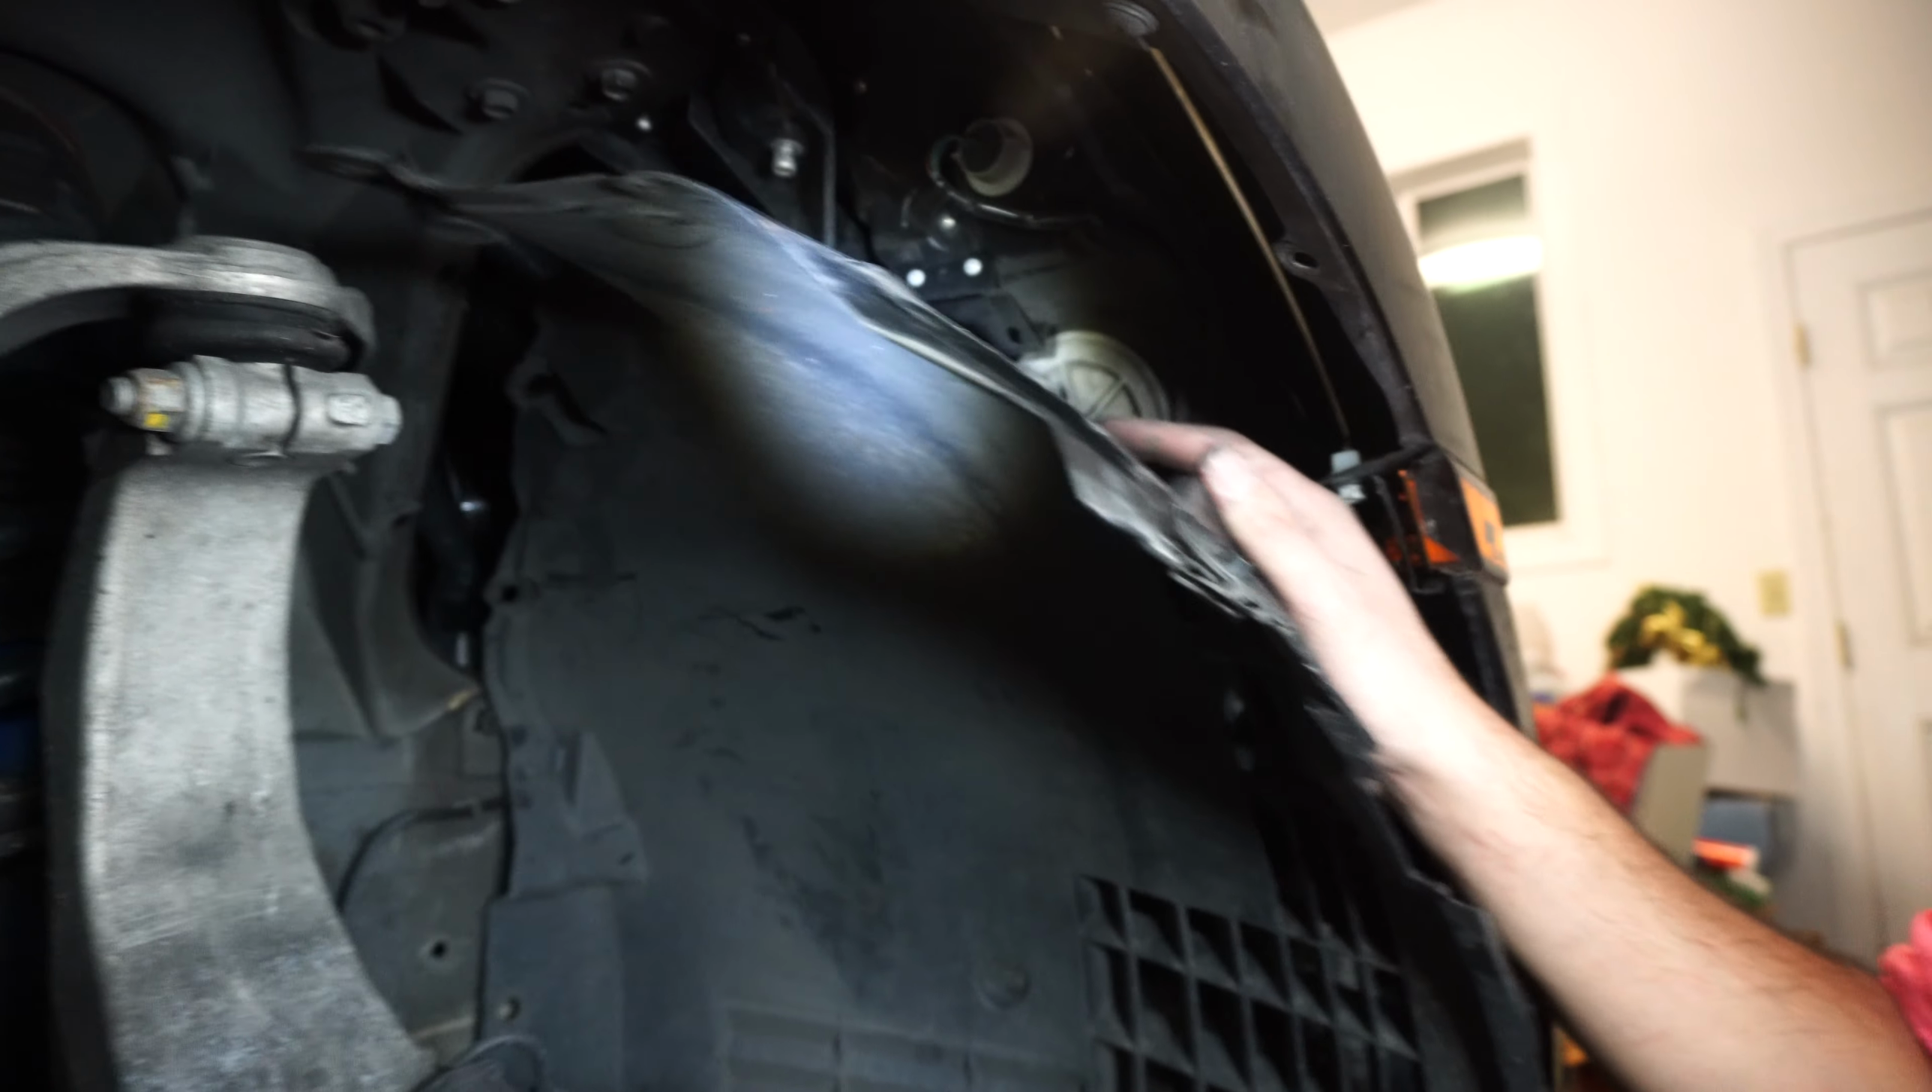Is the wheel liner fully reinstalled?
No.